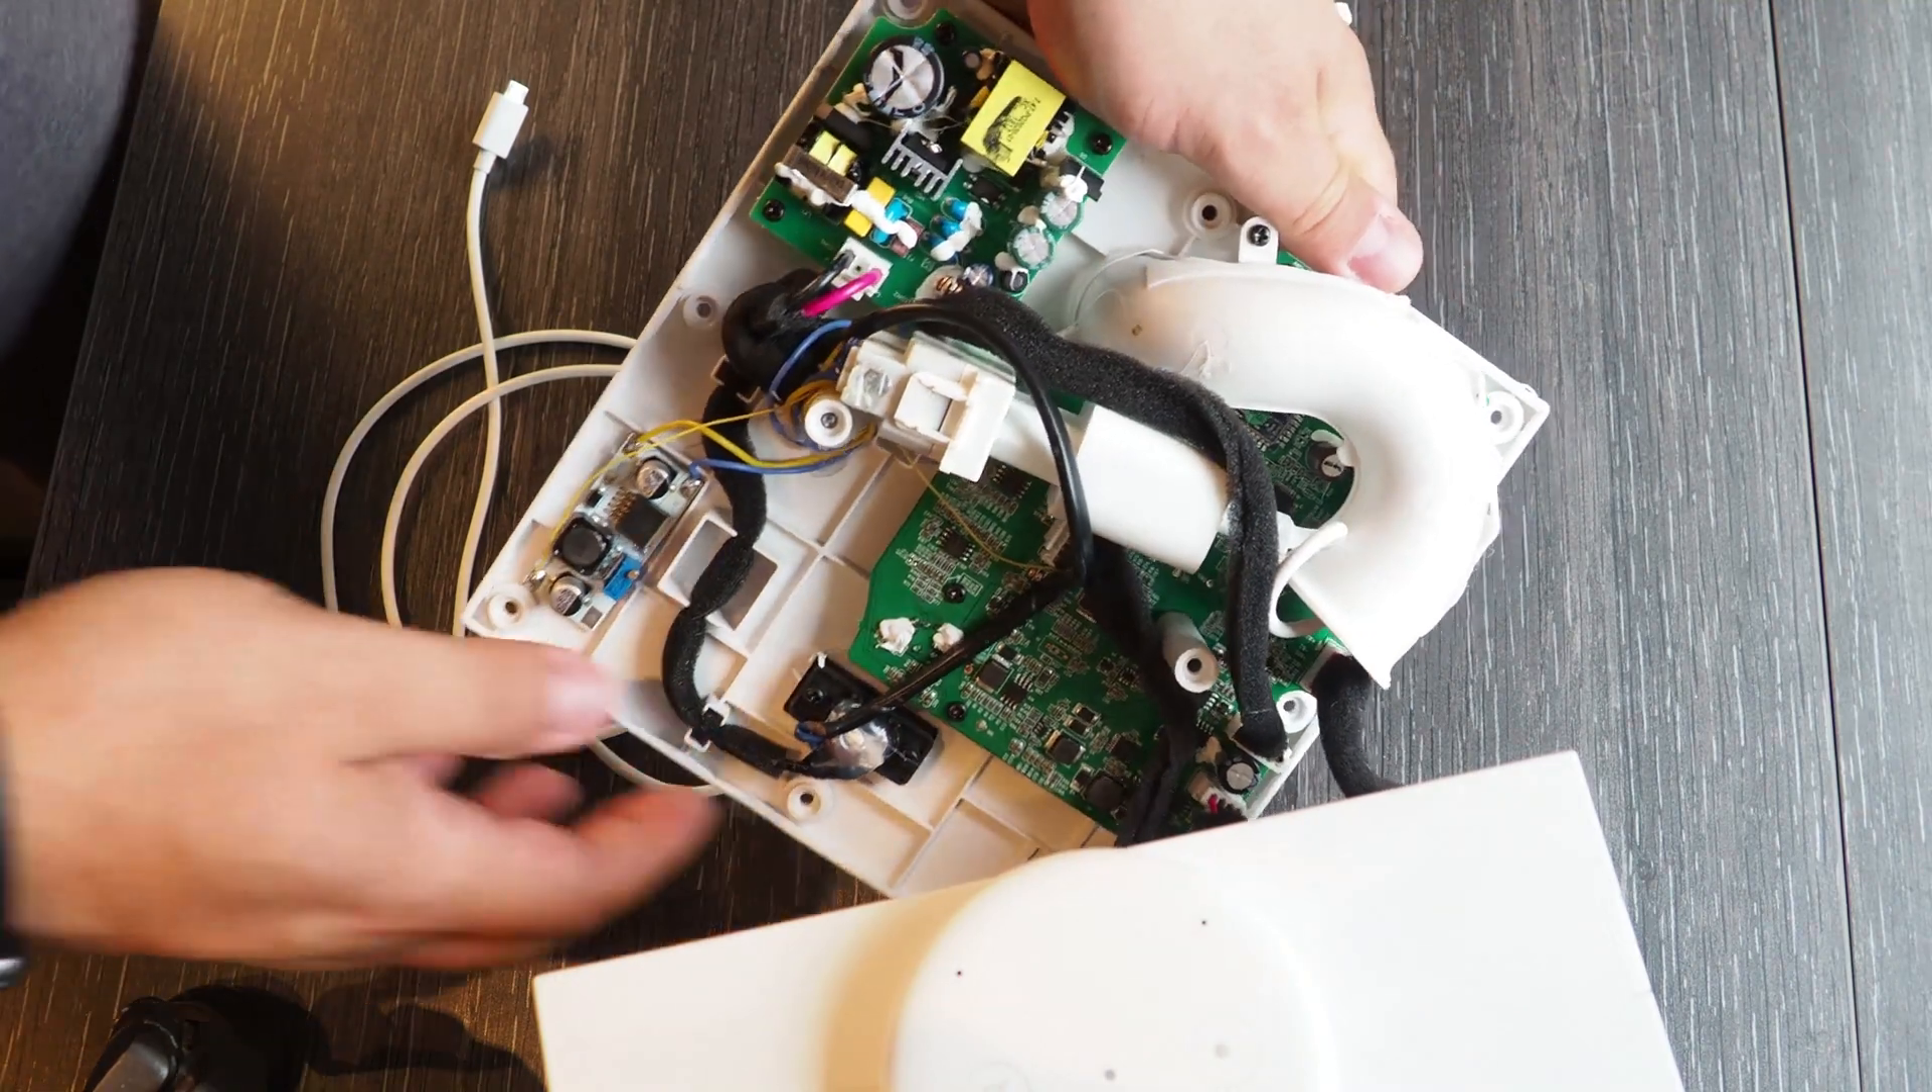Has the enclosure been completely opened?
Yes.